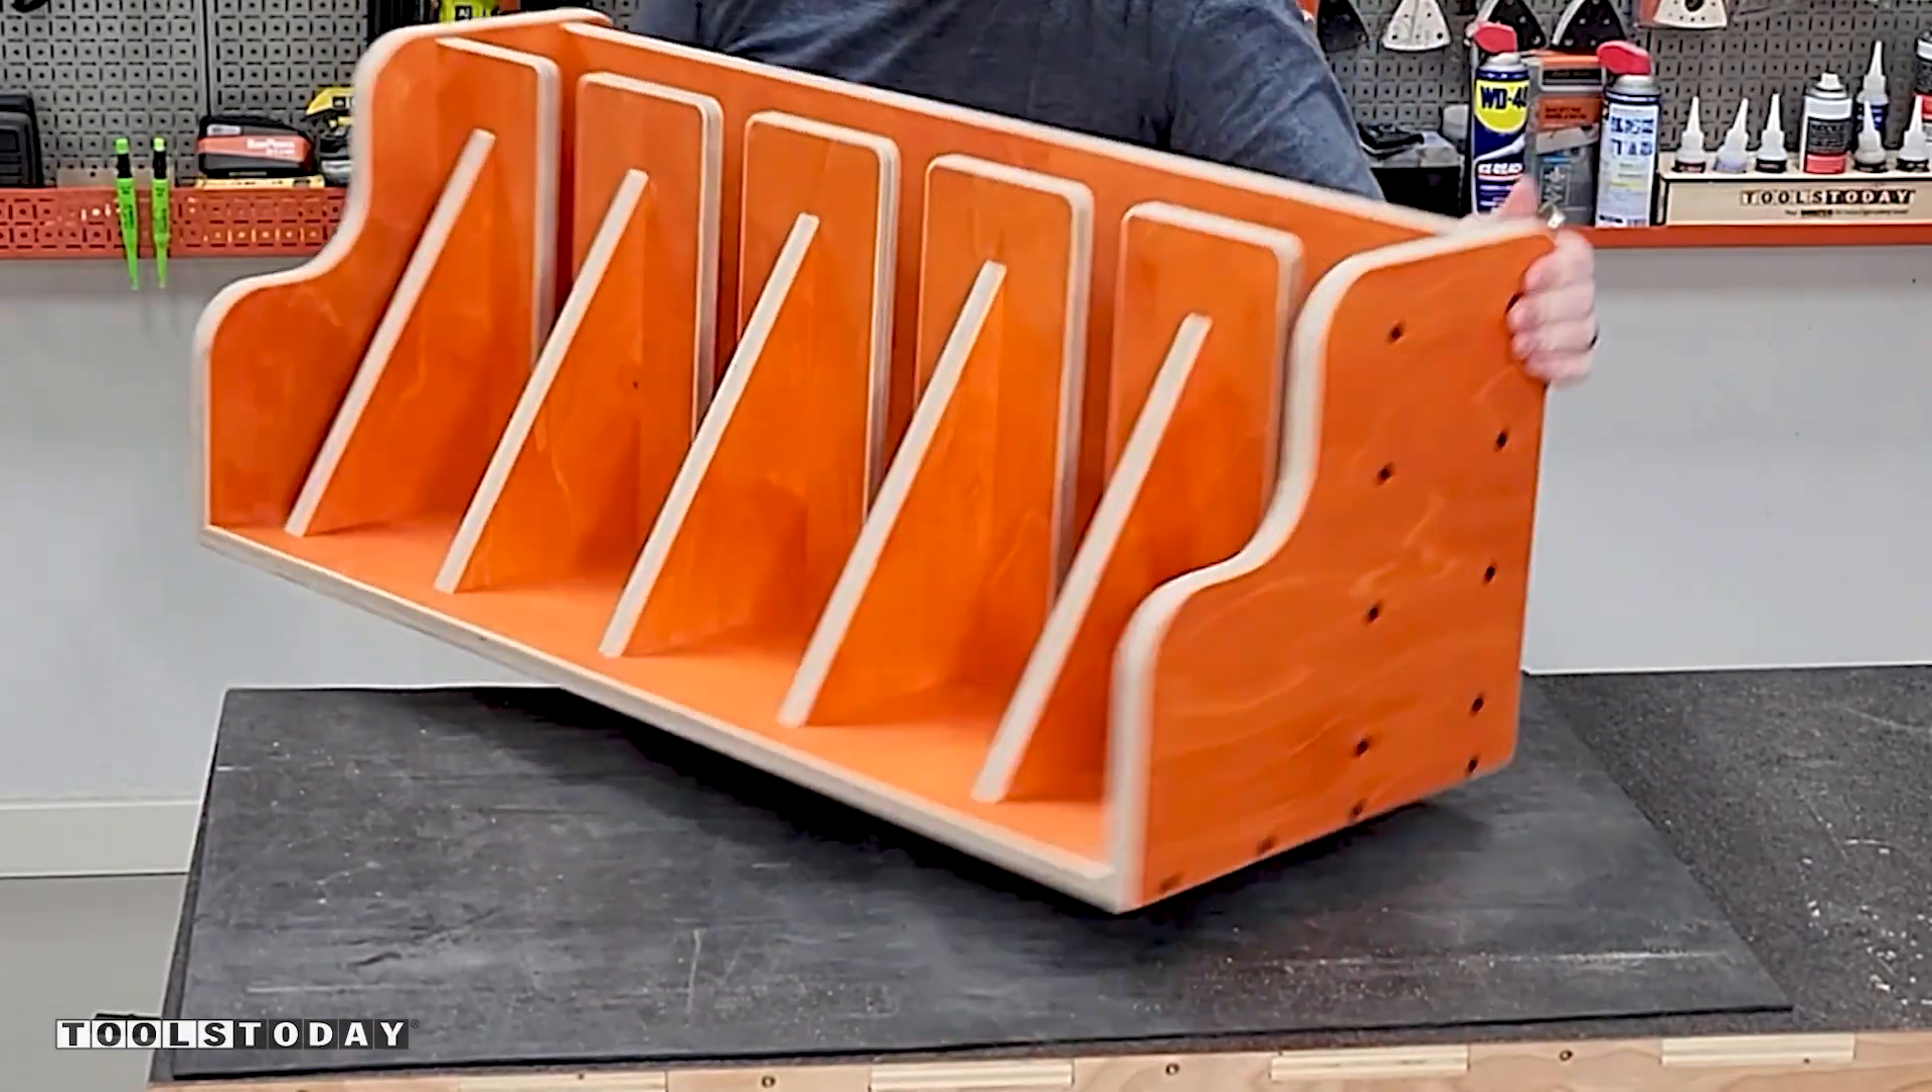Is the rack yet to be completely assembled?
No.